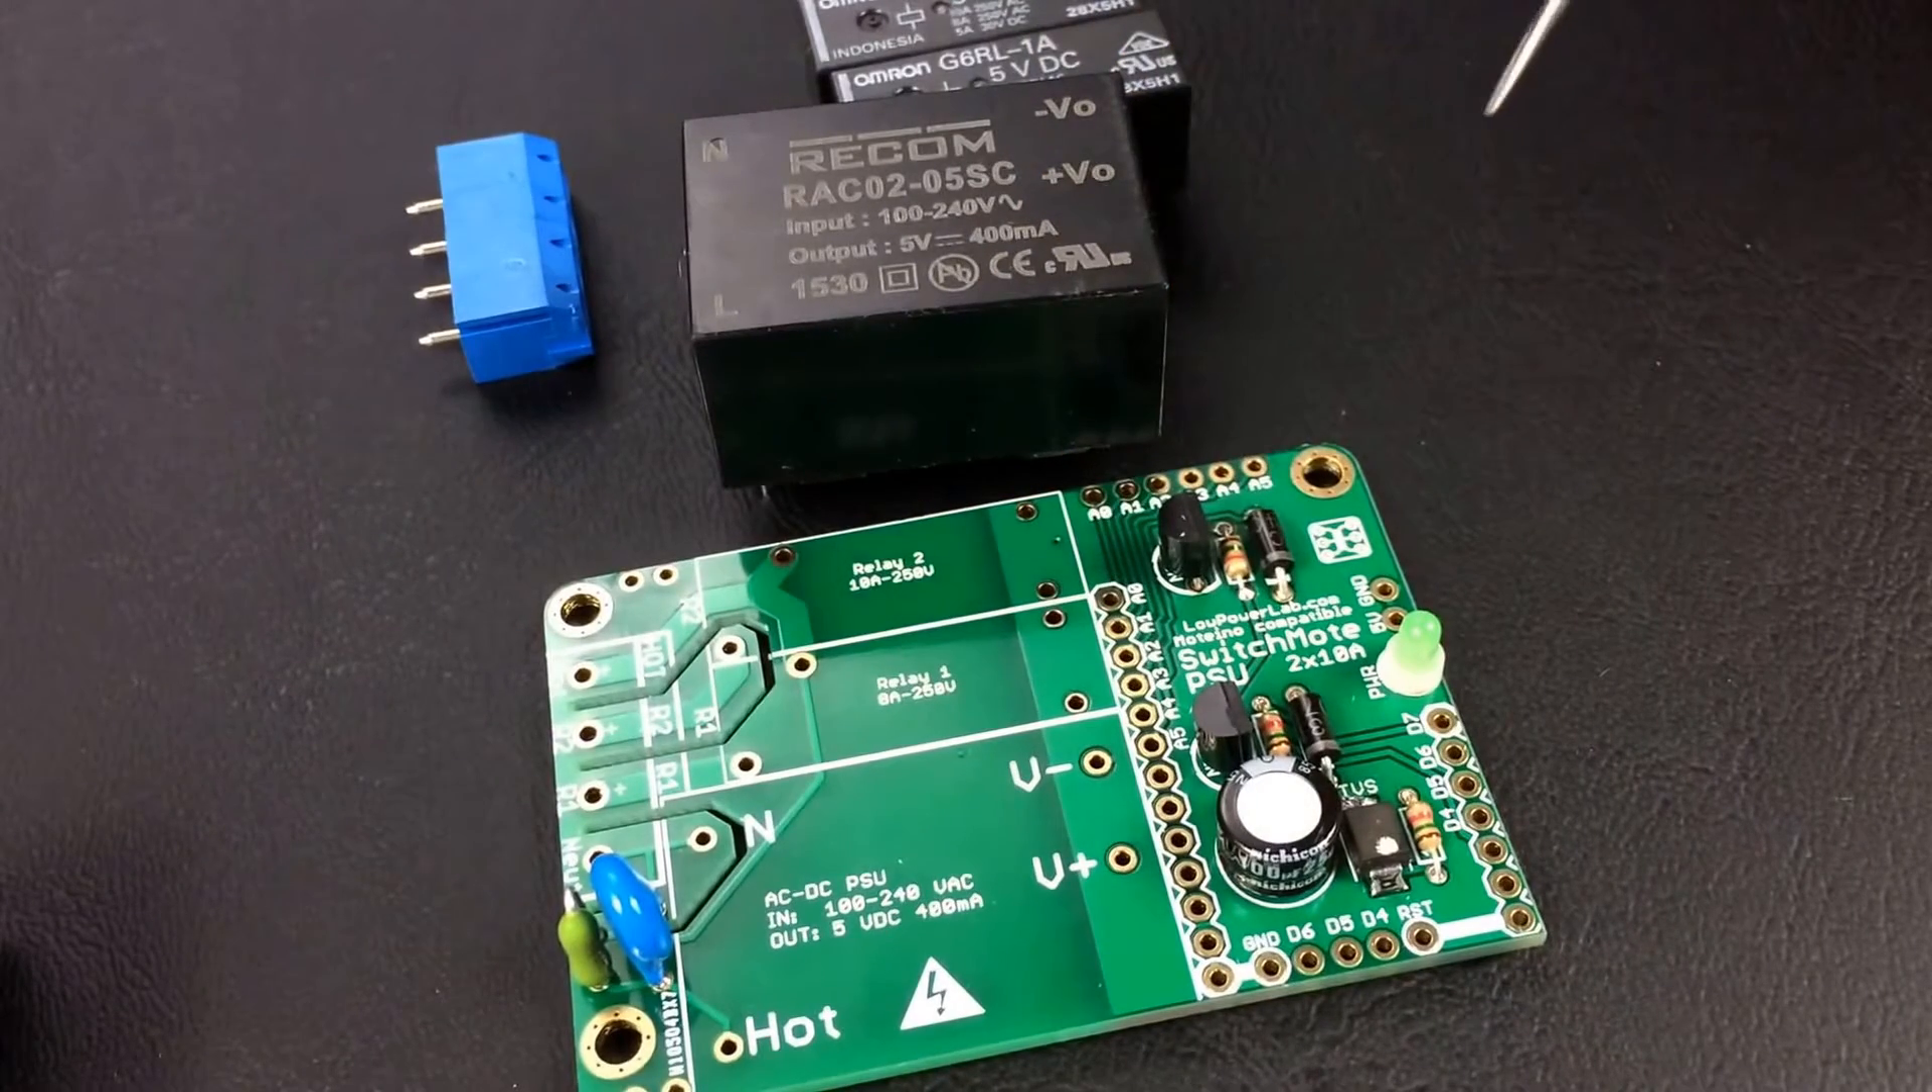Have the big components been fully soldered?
No.